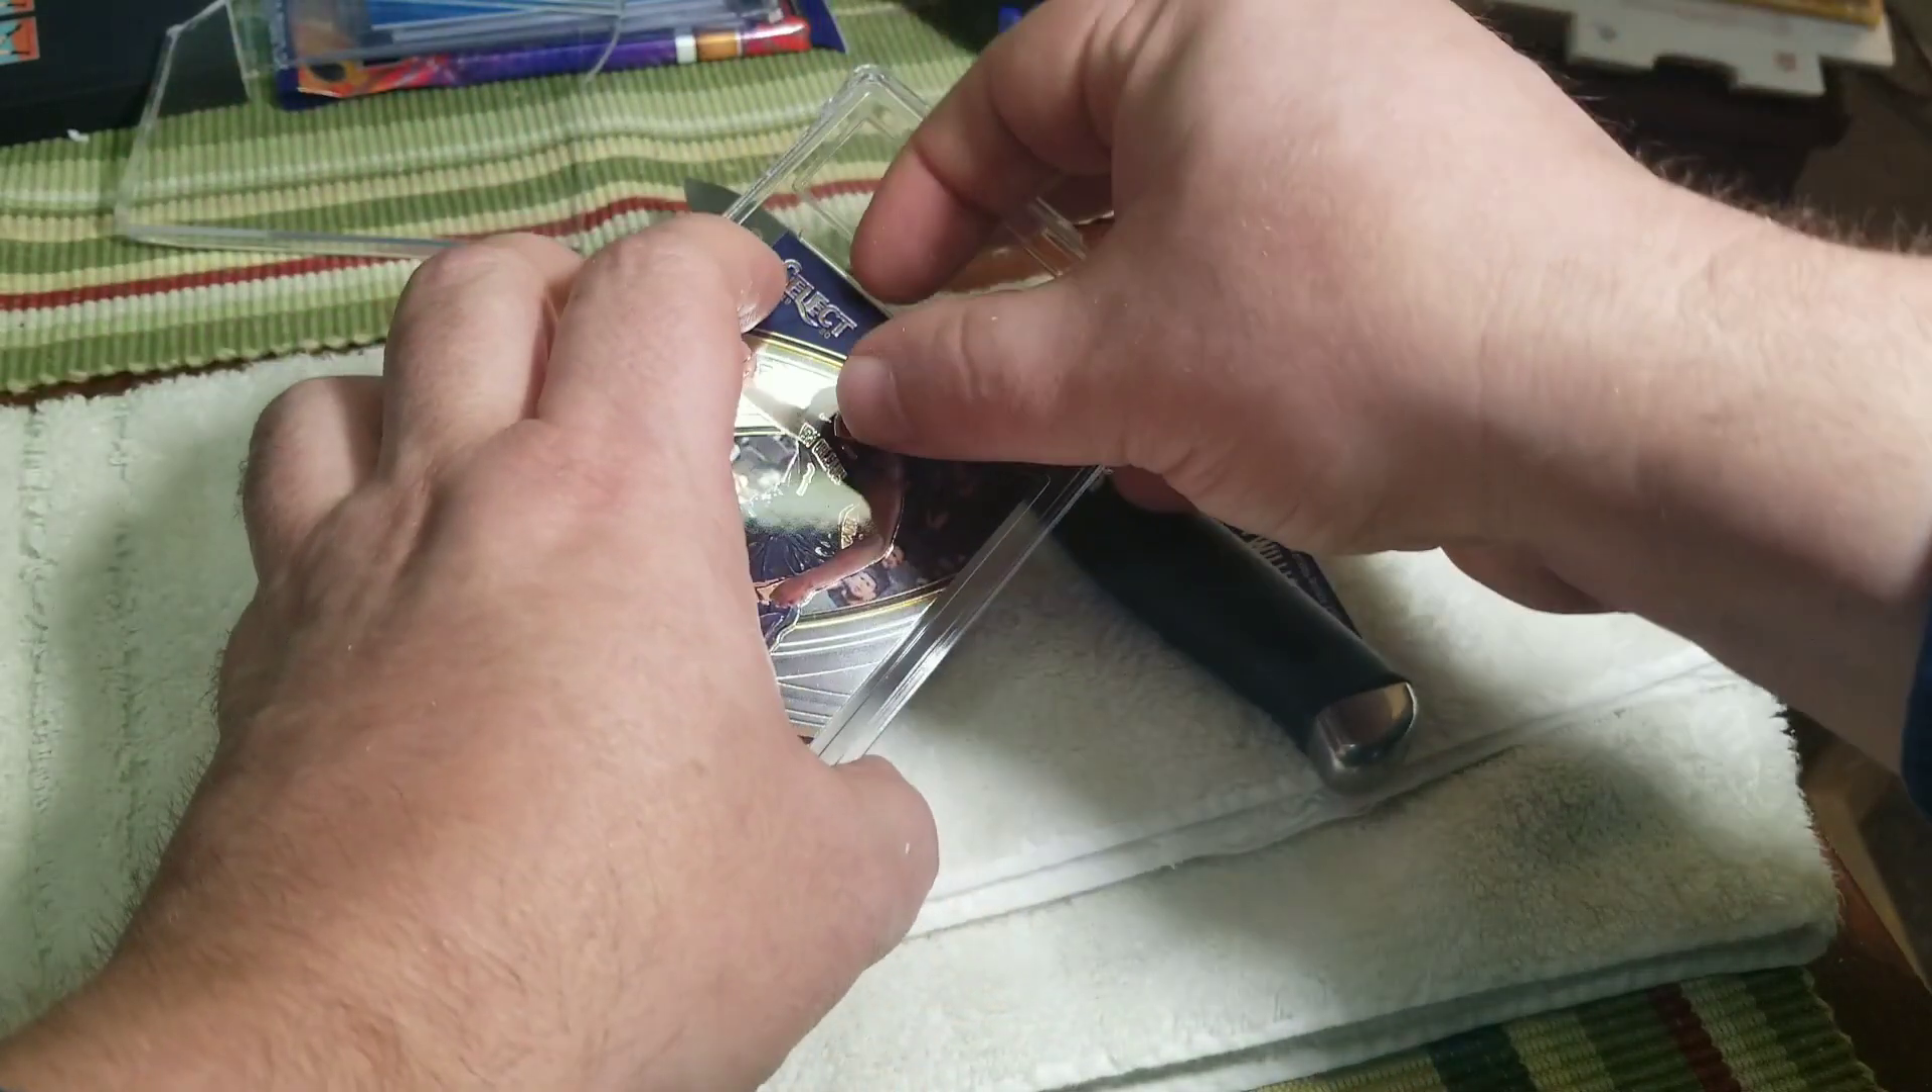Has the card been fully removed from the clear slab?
No.